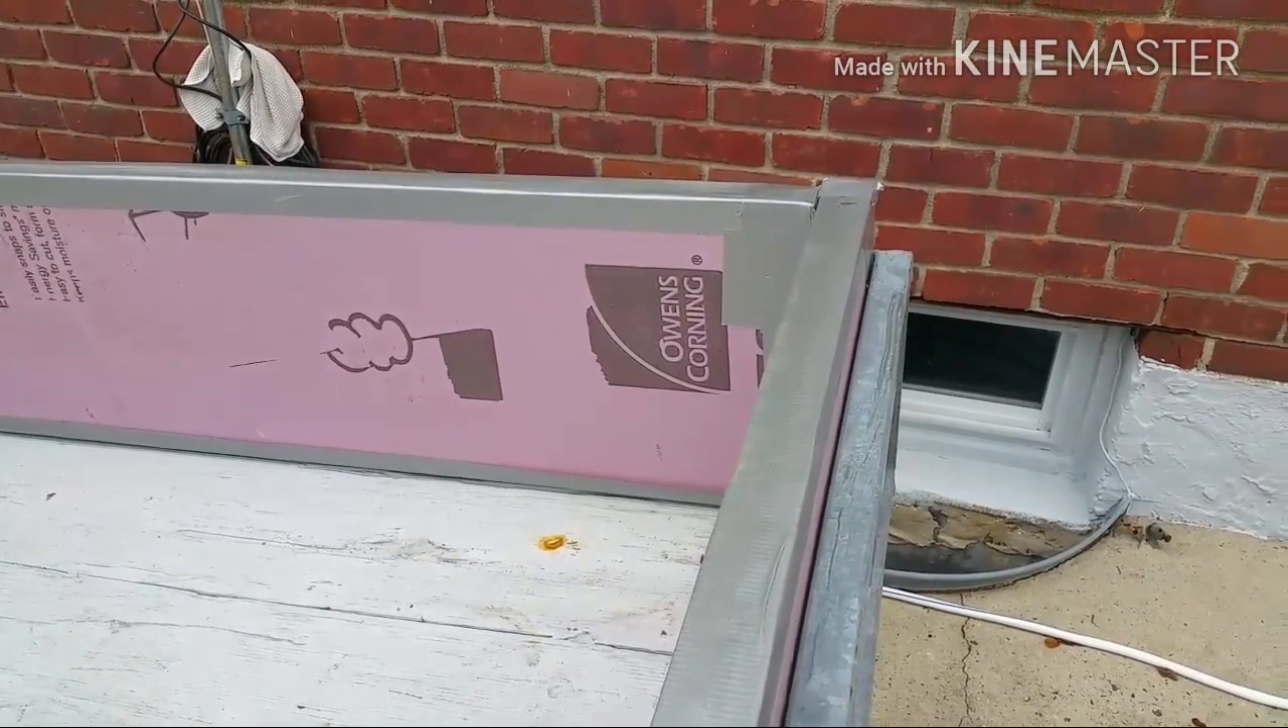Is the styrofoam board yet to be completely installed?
No.